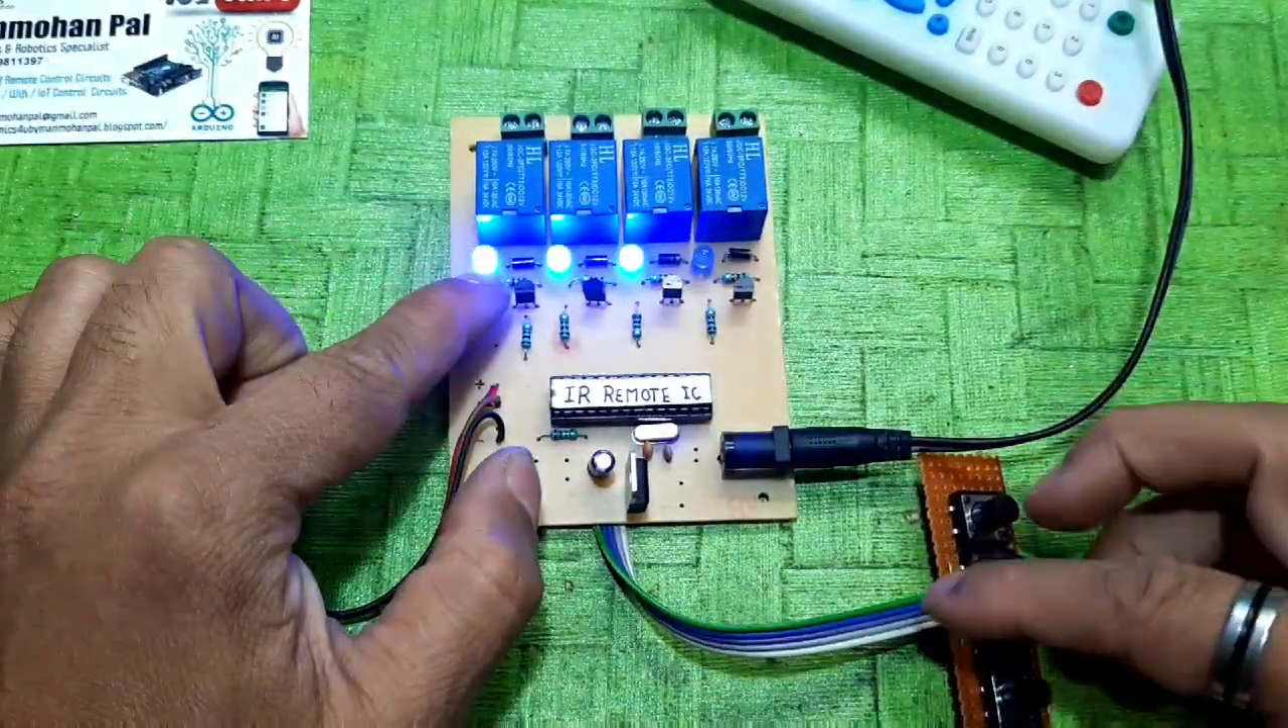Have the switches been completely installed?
Yes.